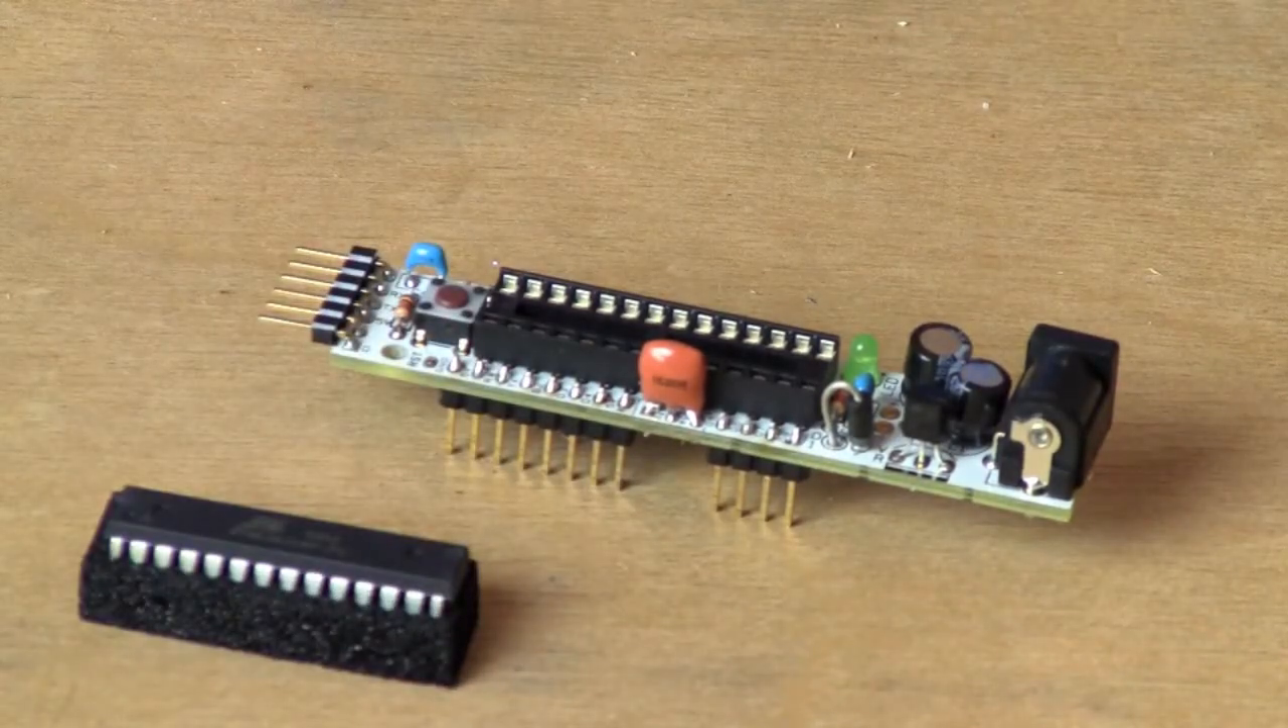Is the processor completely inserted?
No.